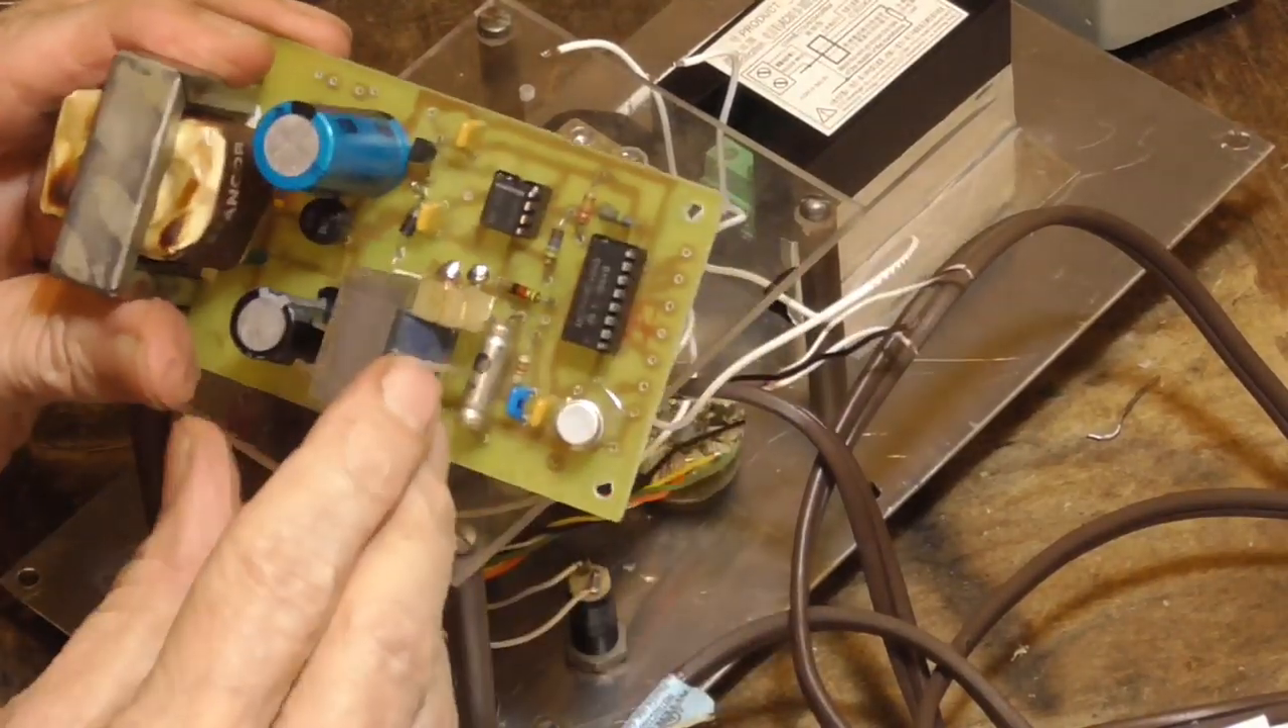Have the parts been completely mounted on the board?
Yes.